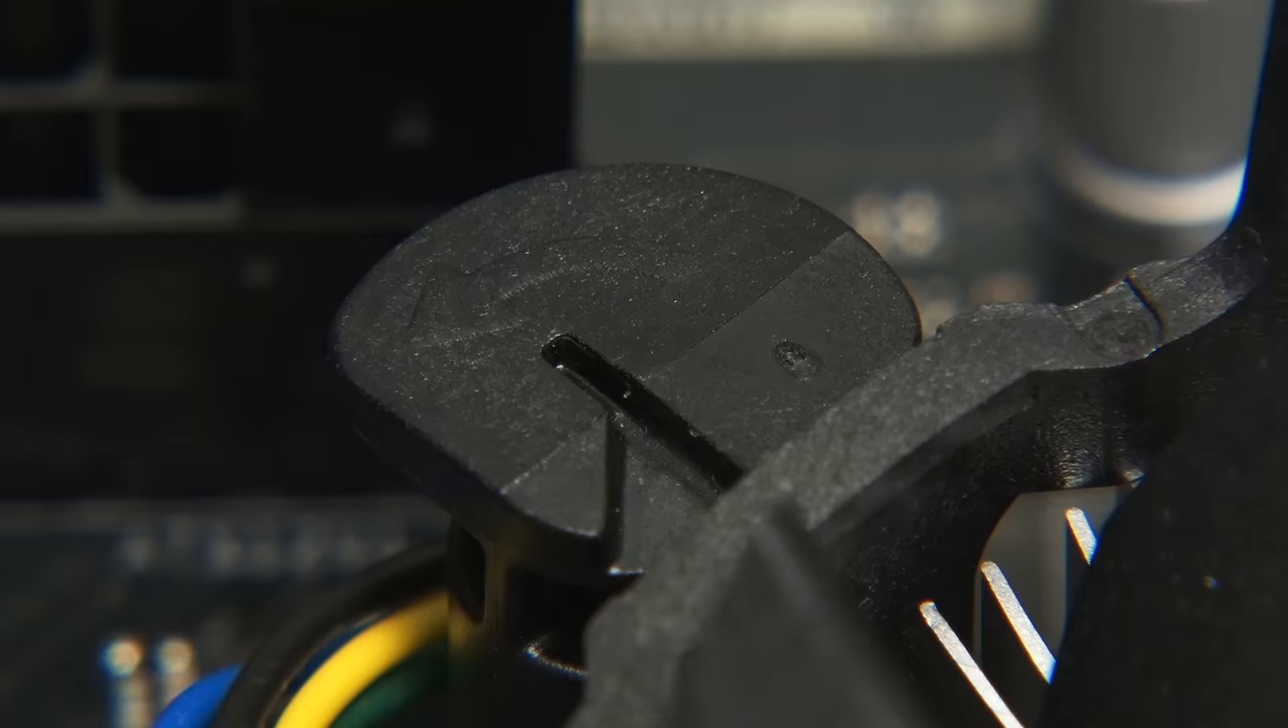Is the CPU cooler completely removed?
No.